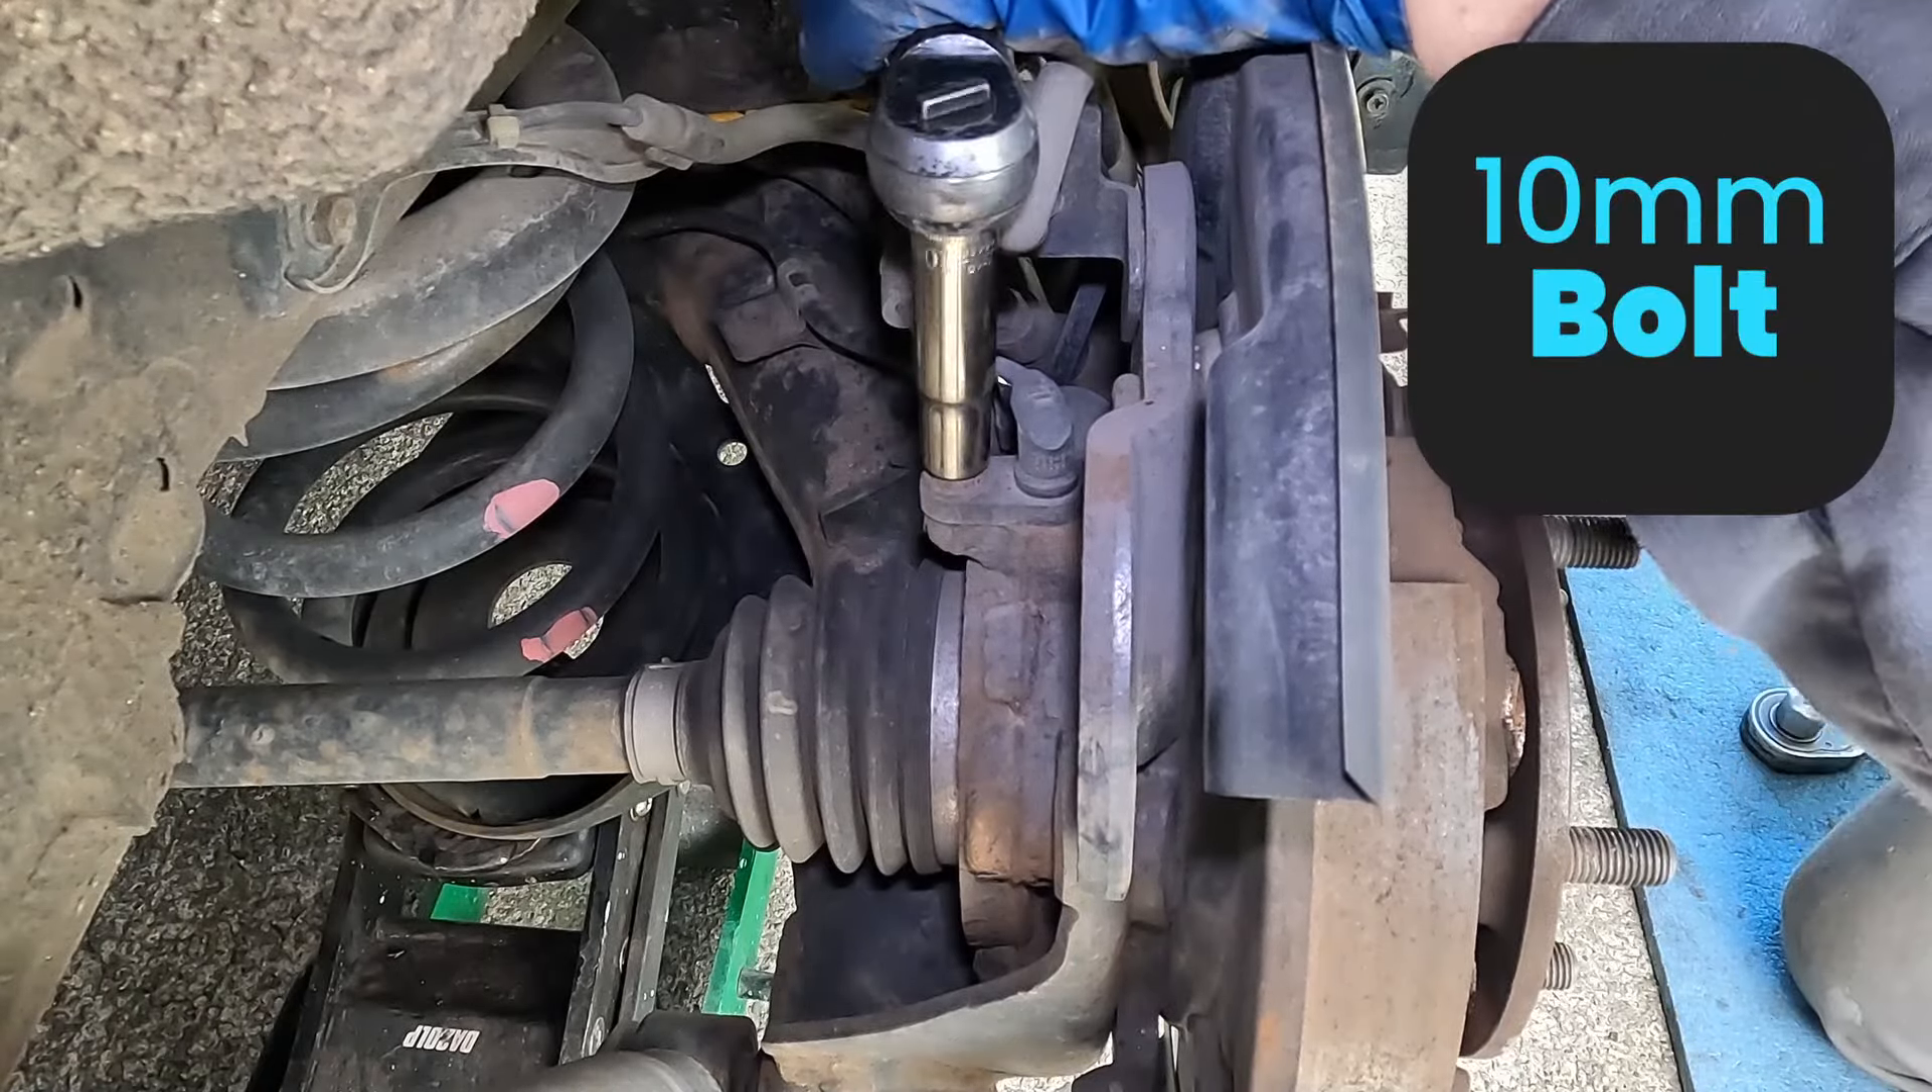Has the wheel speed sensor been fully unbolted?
No.